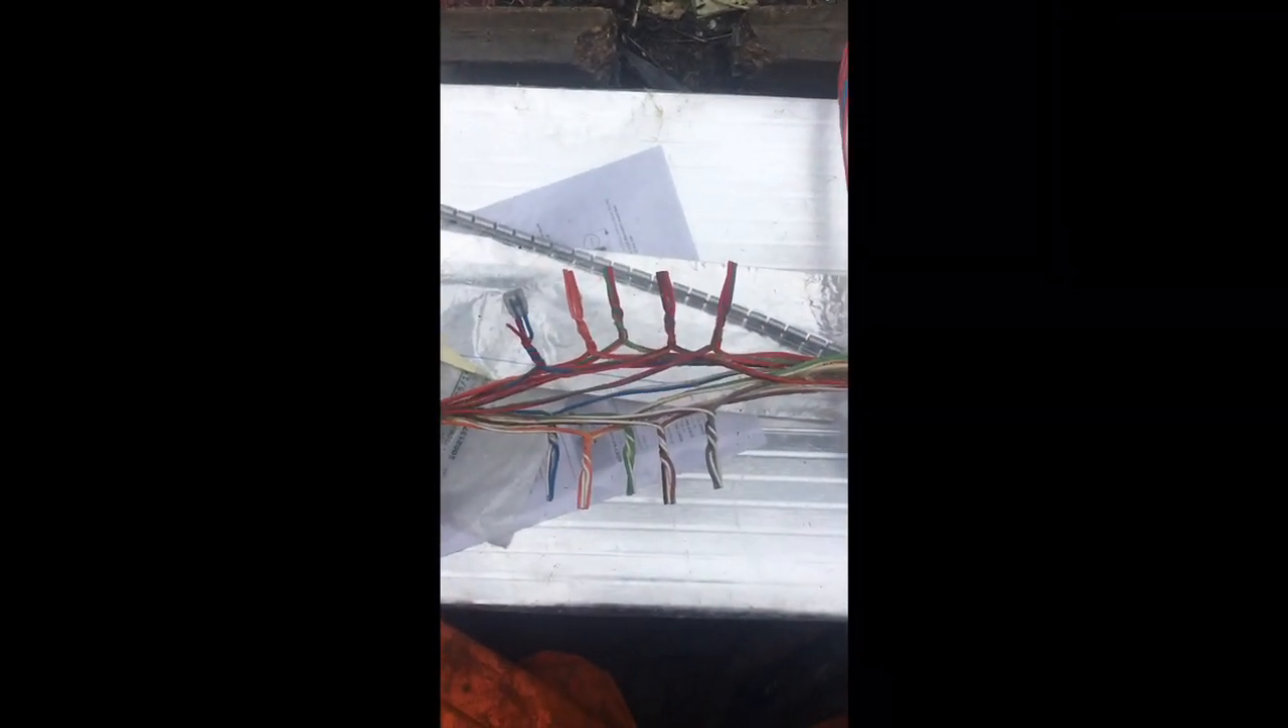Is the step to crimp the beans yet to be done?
Yes.